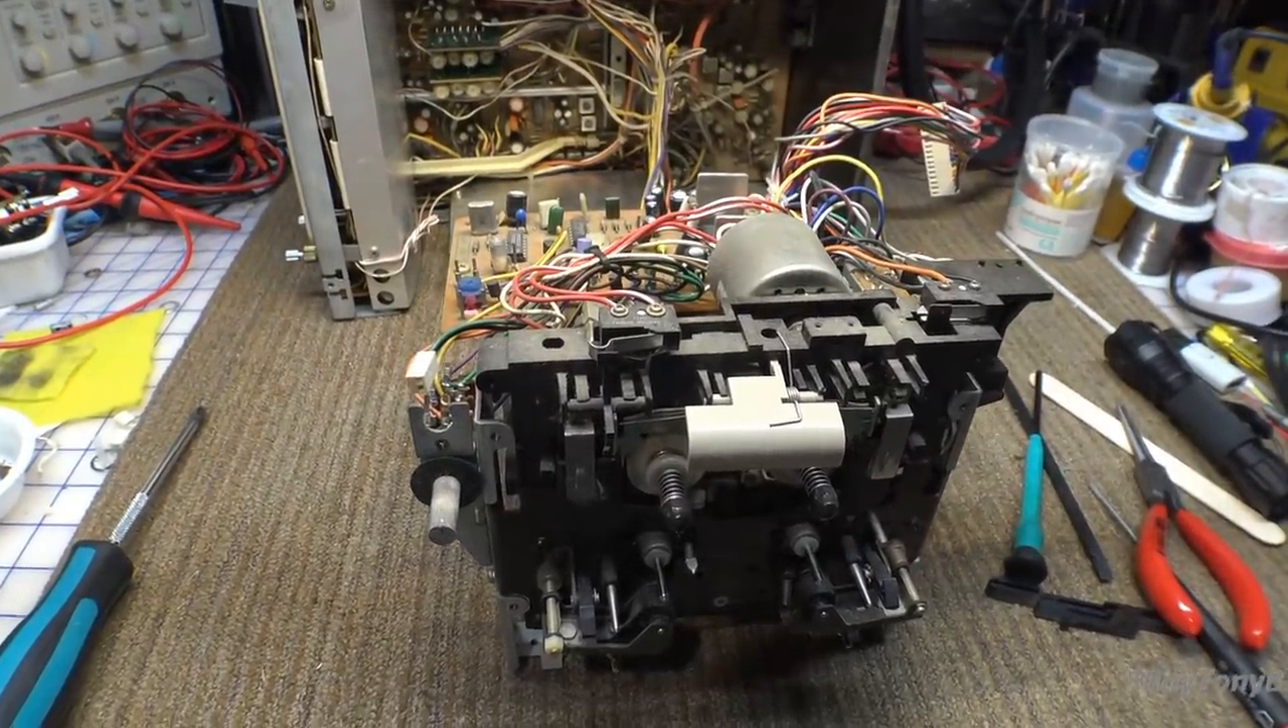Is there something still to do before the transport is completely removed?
No.